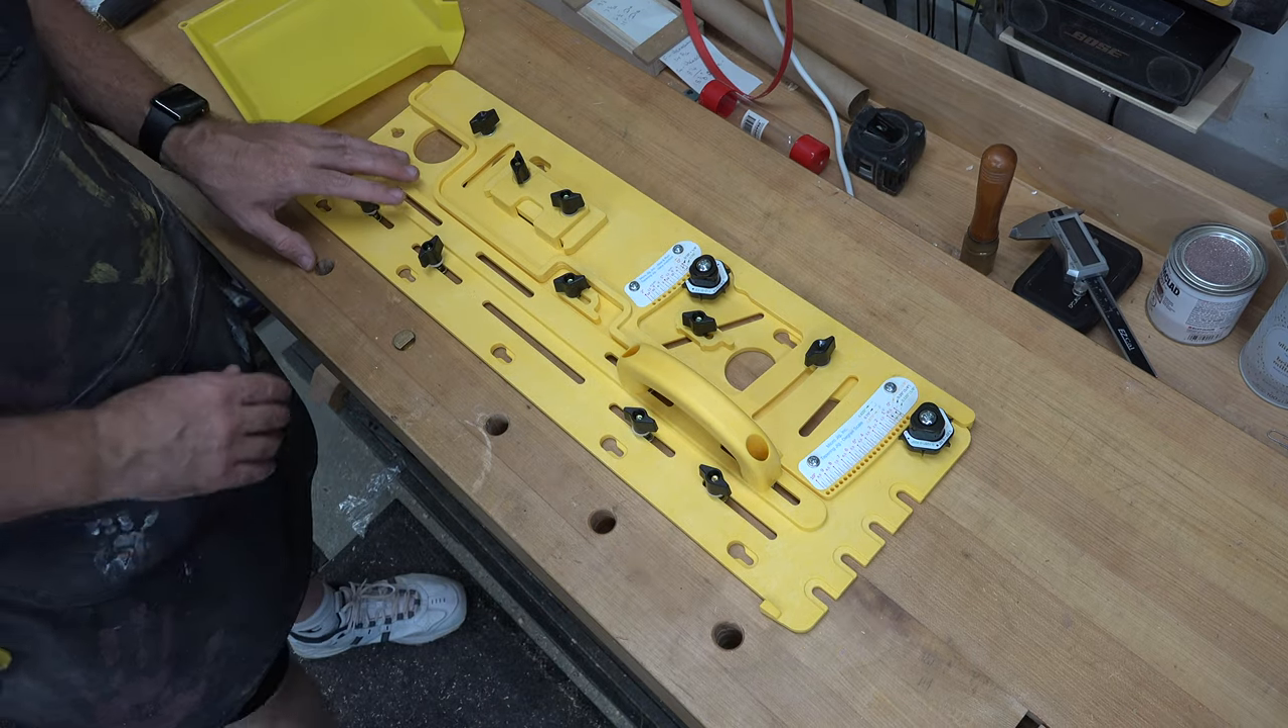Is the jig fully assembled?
Yes.